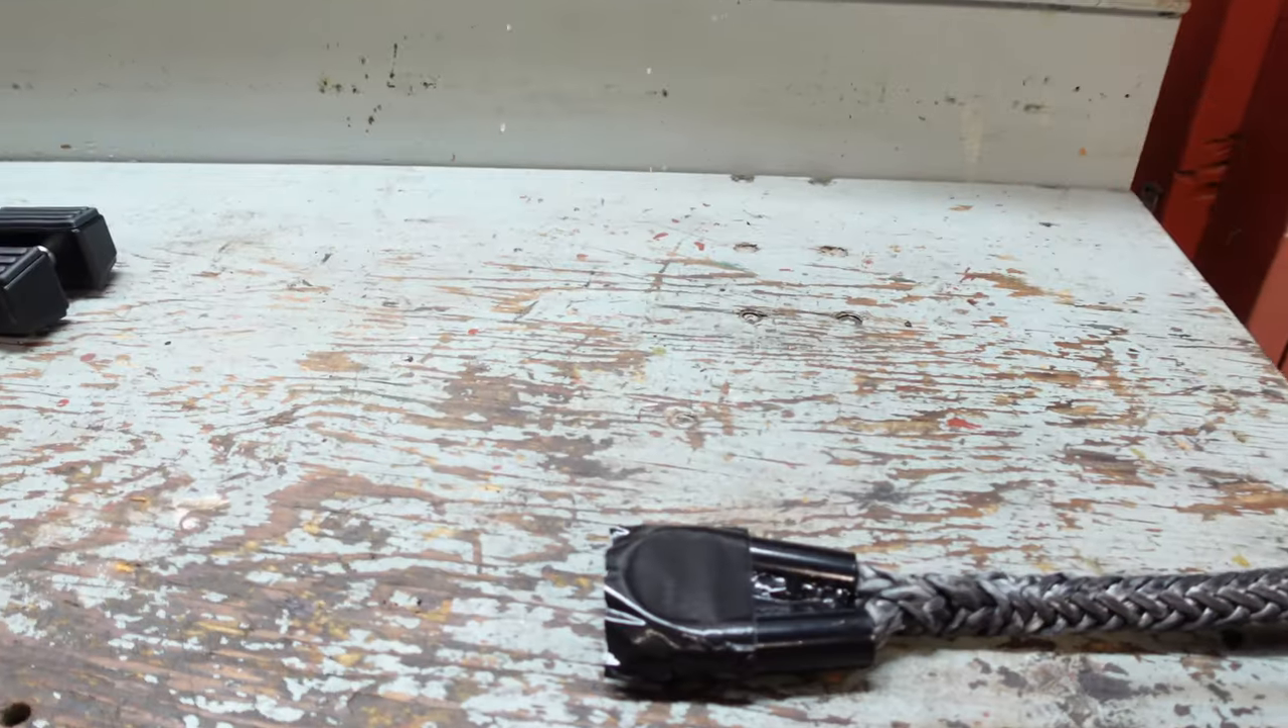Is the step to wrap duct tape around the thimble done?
Yes.